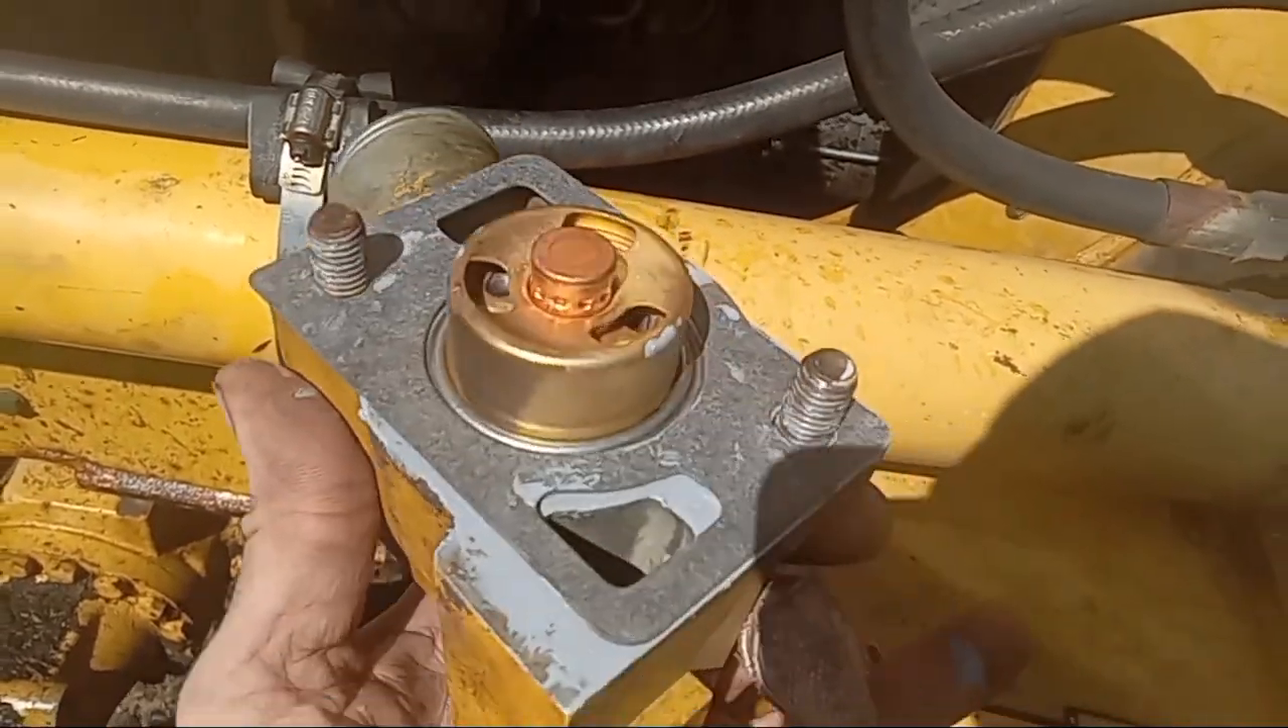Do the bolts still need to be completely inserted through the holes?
No.